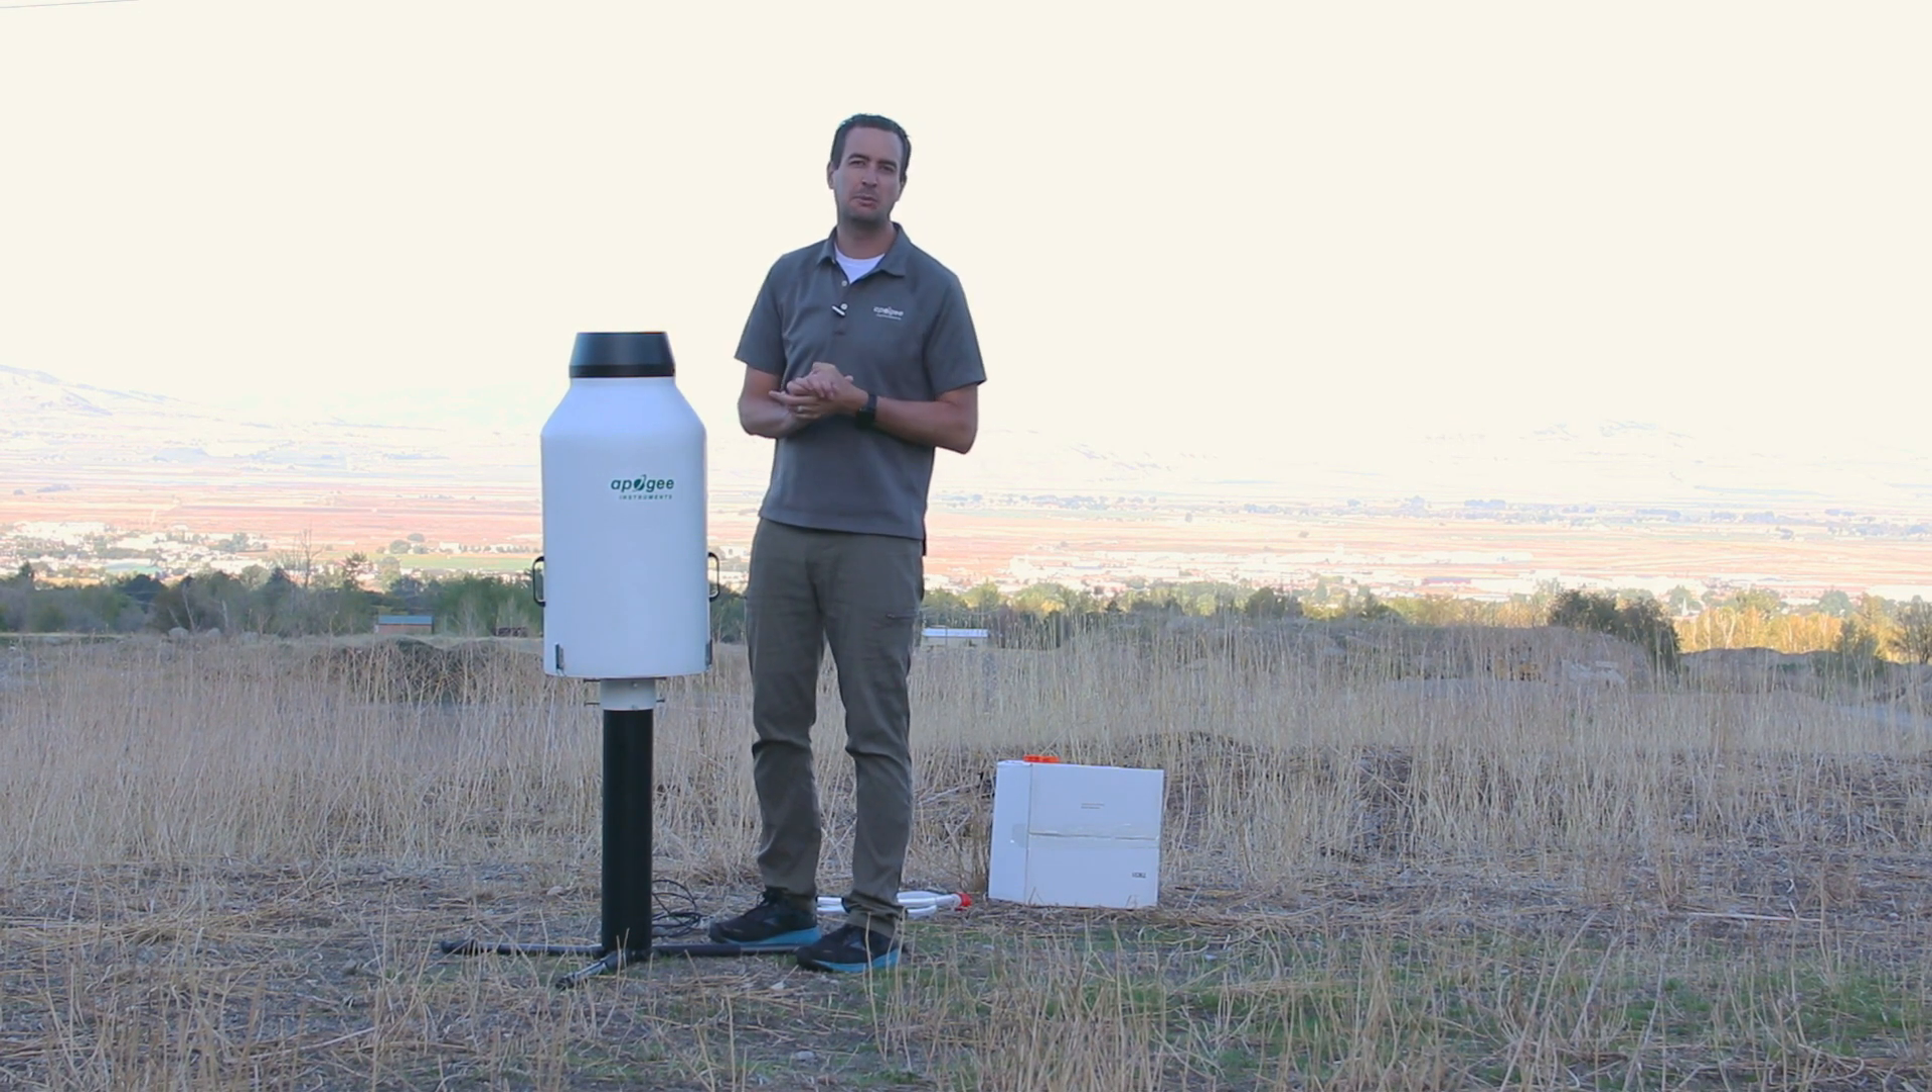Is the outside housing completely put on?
Yes.